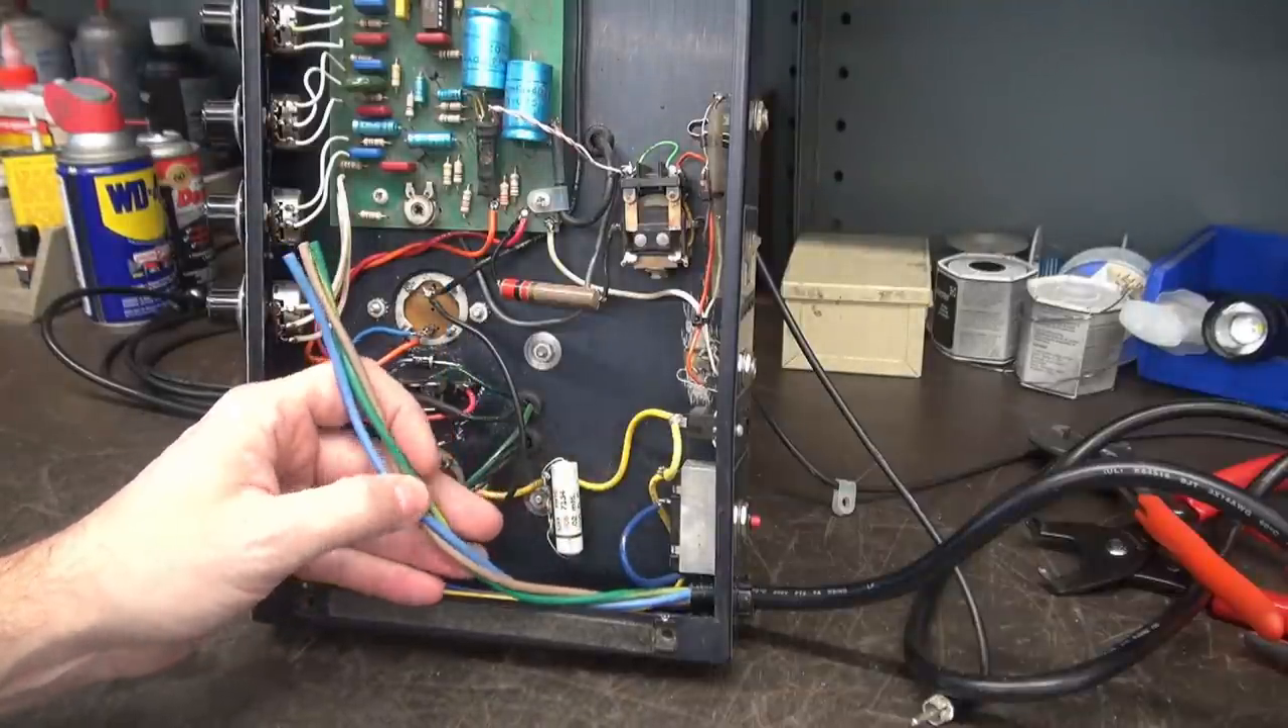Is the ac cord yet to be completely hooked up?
Yes.